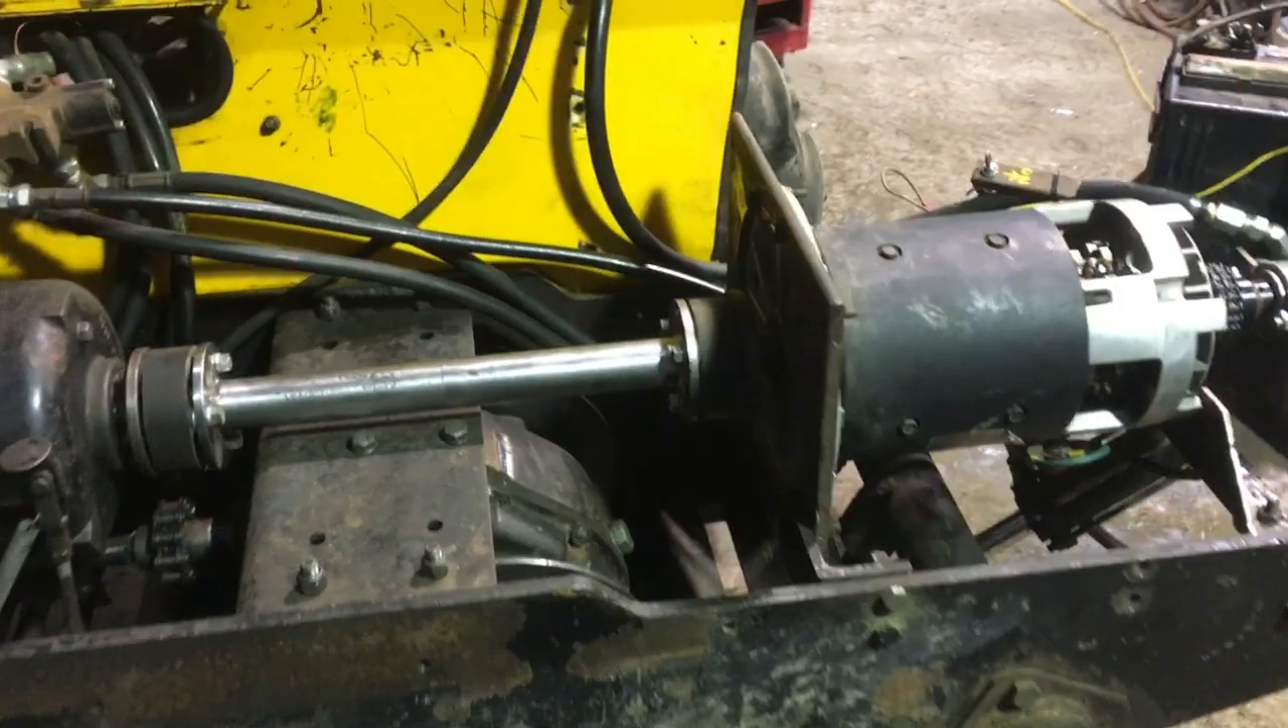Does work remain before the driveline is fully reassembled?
No.